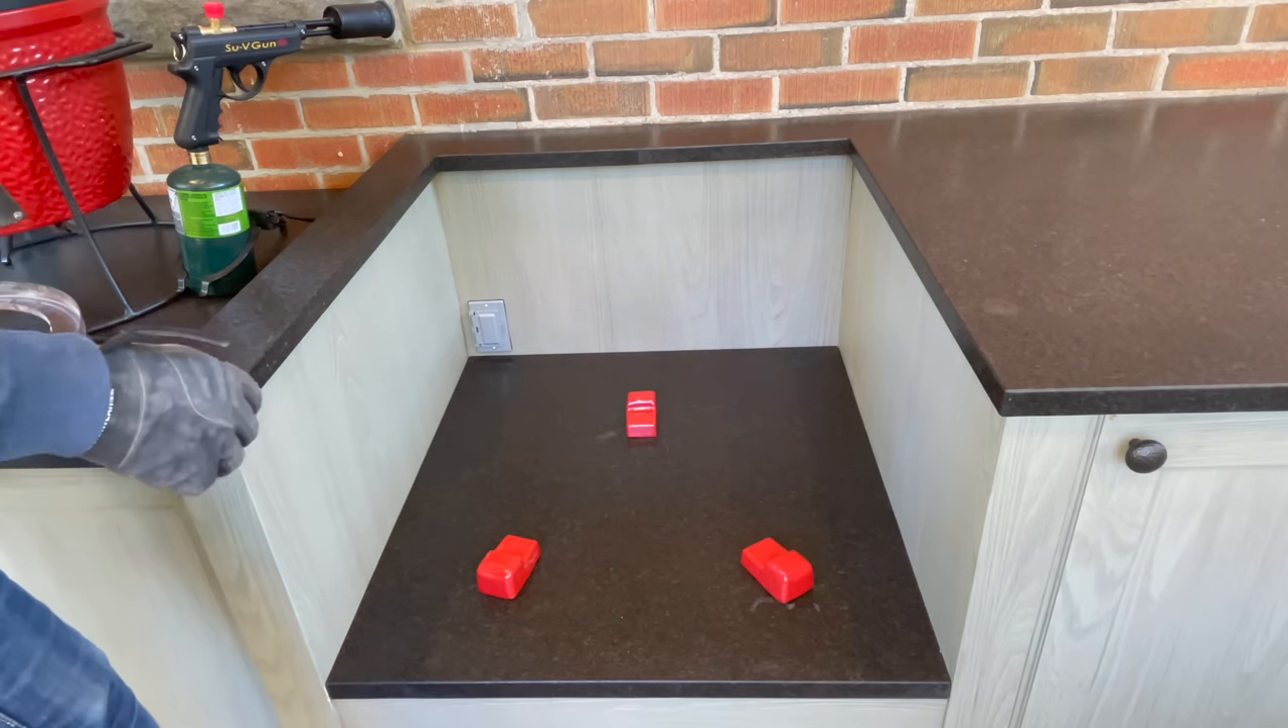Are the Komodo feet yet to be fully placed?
No.